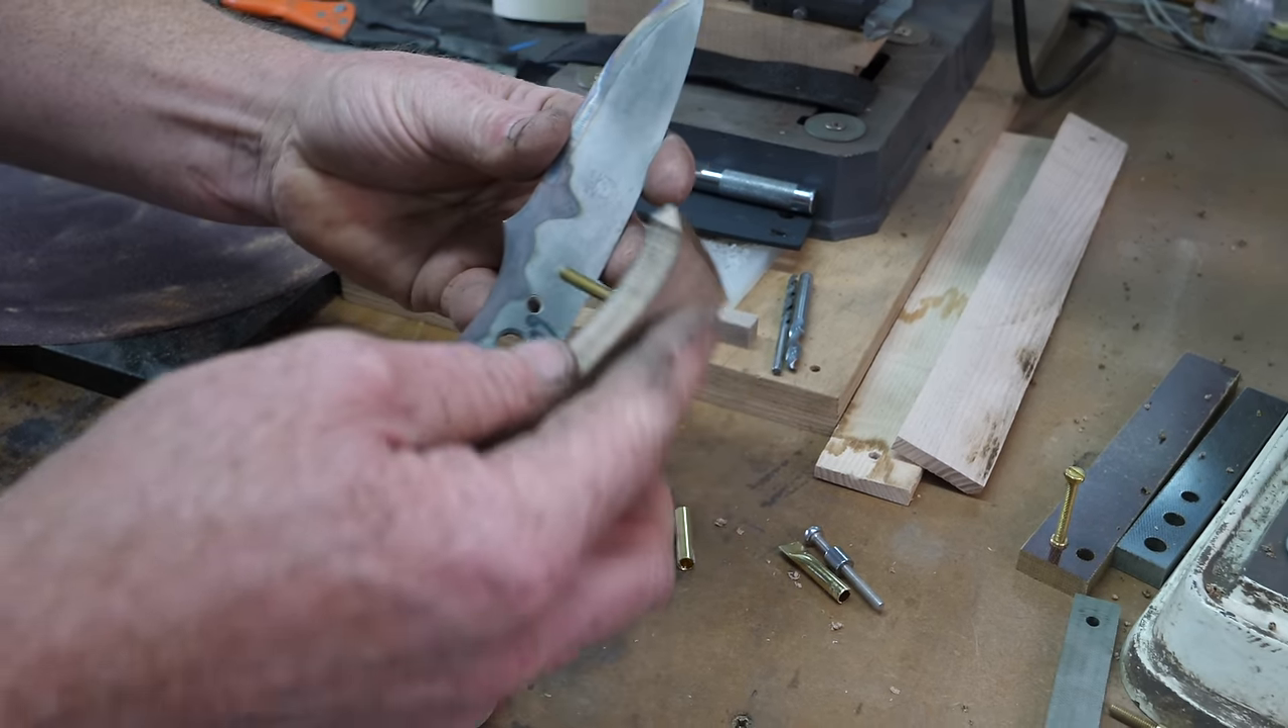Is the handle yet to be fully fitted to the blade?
Yes.